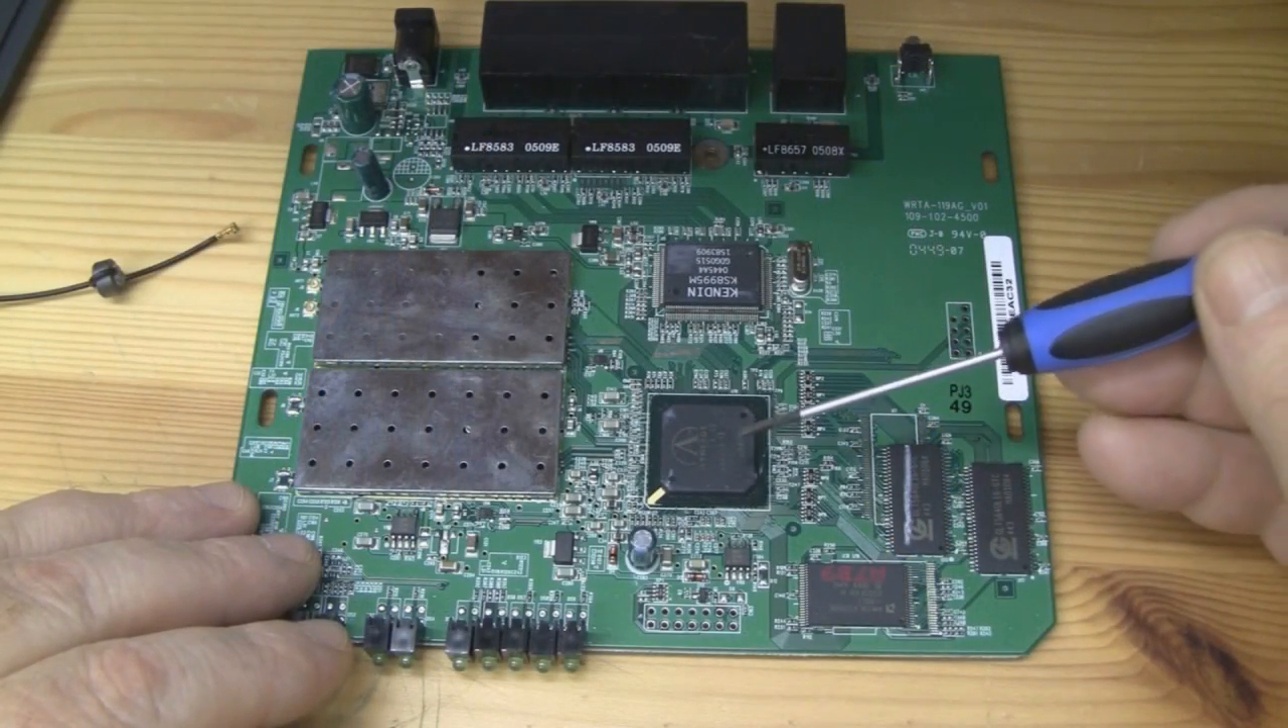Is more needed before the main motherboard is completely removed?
No.